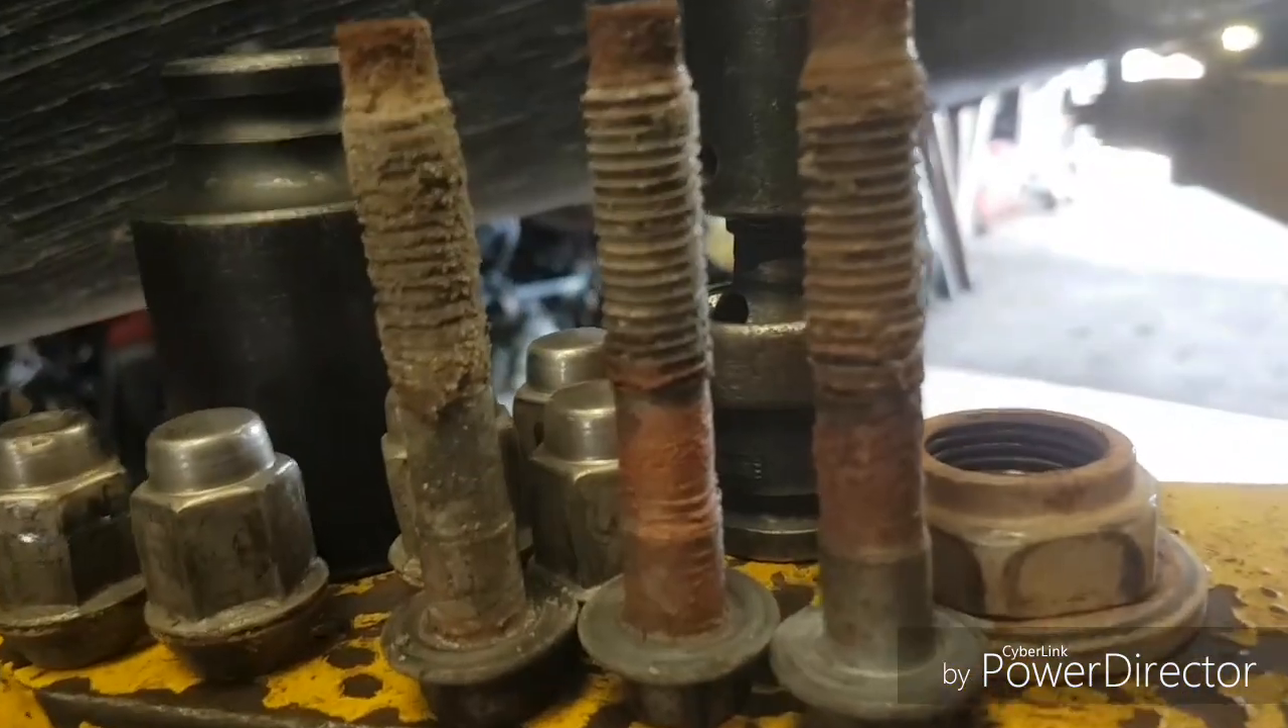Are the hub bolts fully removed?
Yes.